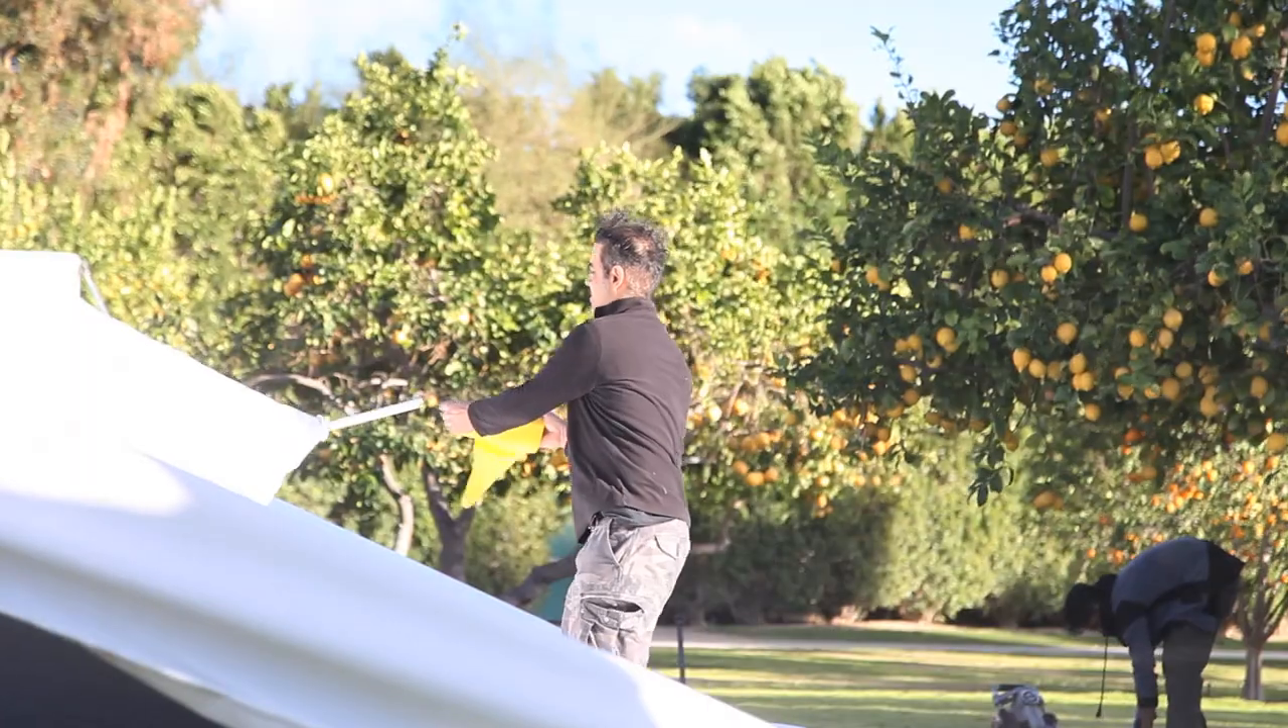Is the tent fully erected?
No.